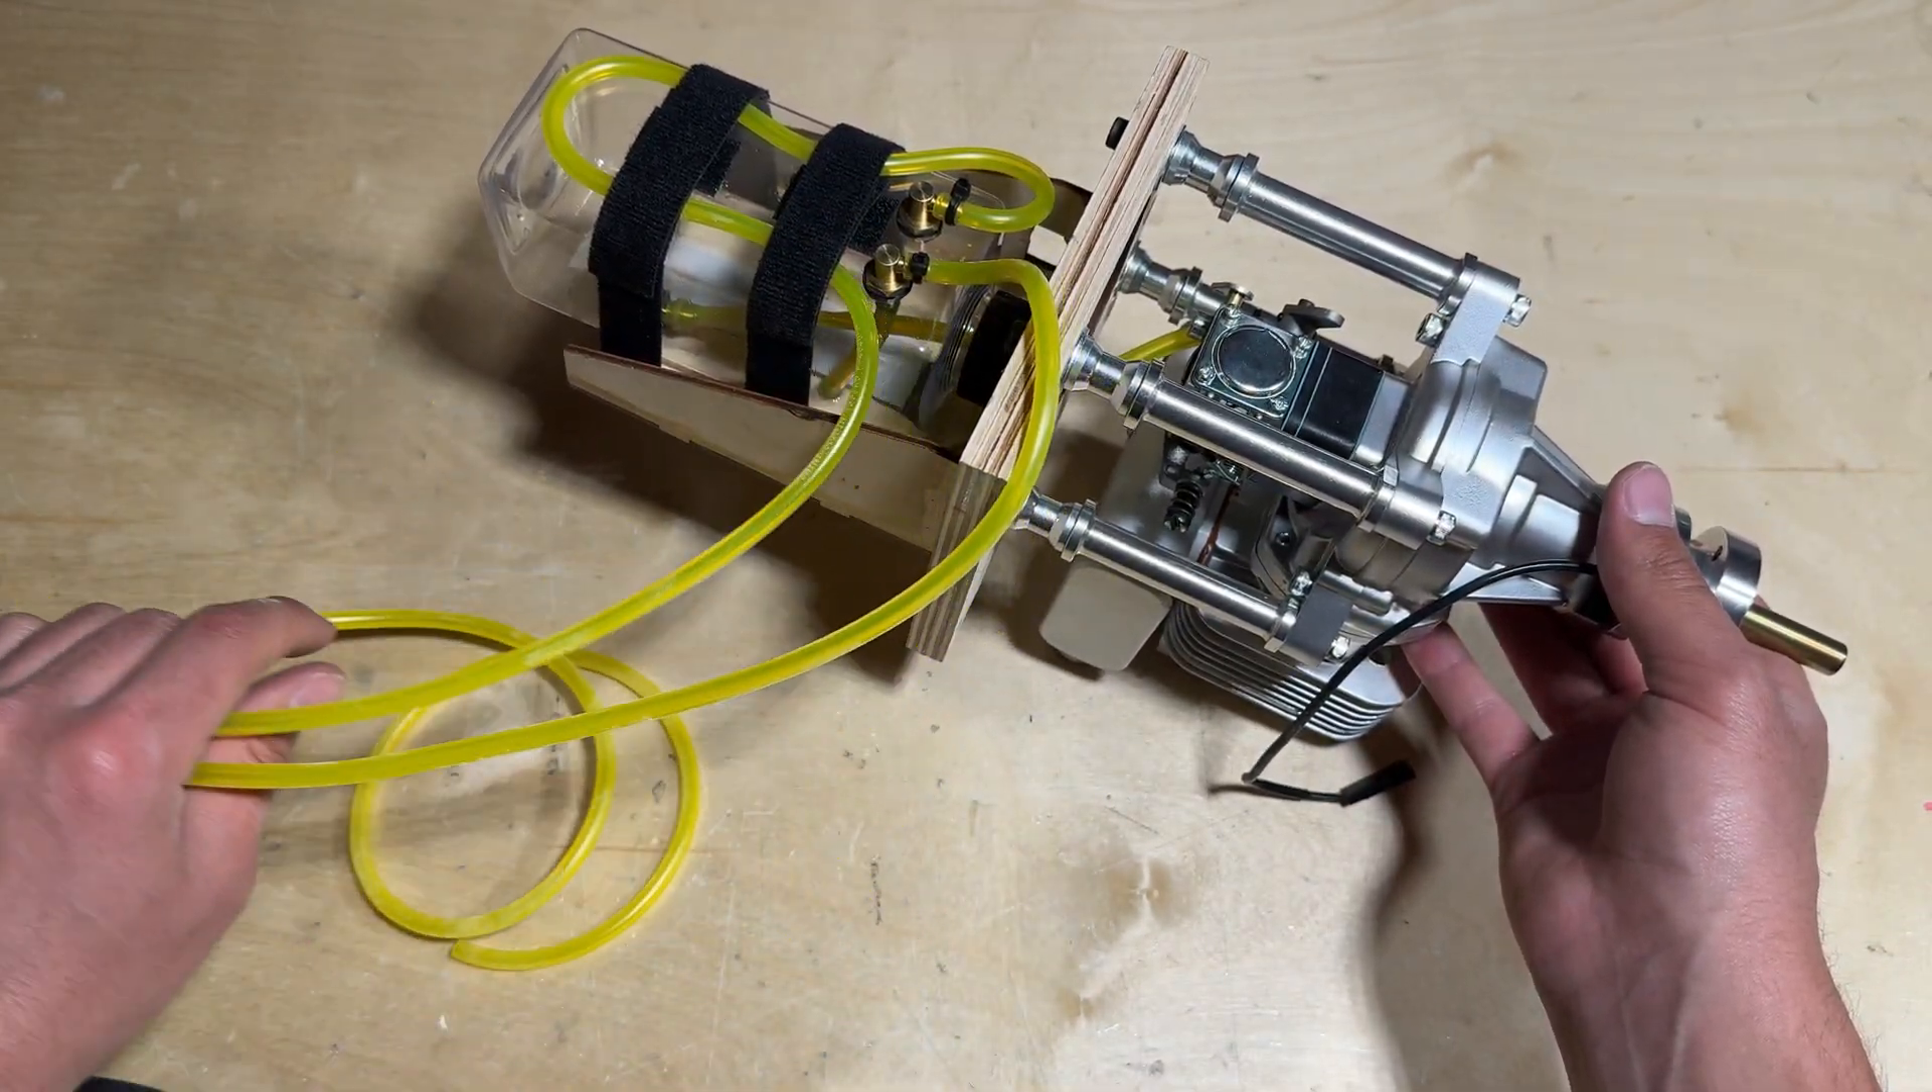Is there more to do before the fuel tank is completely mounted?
No.